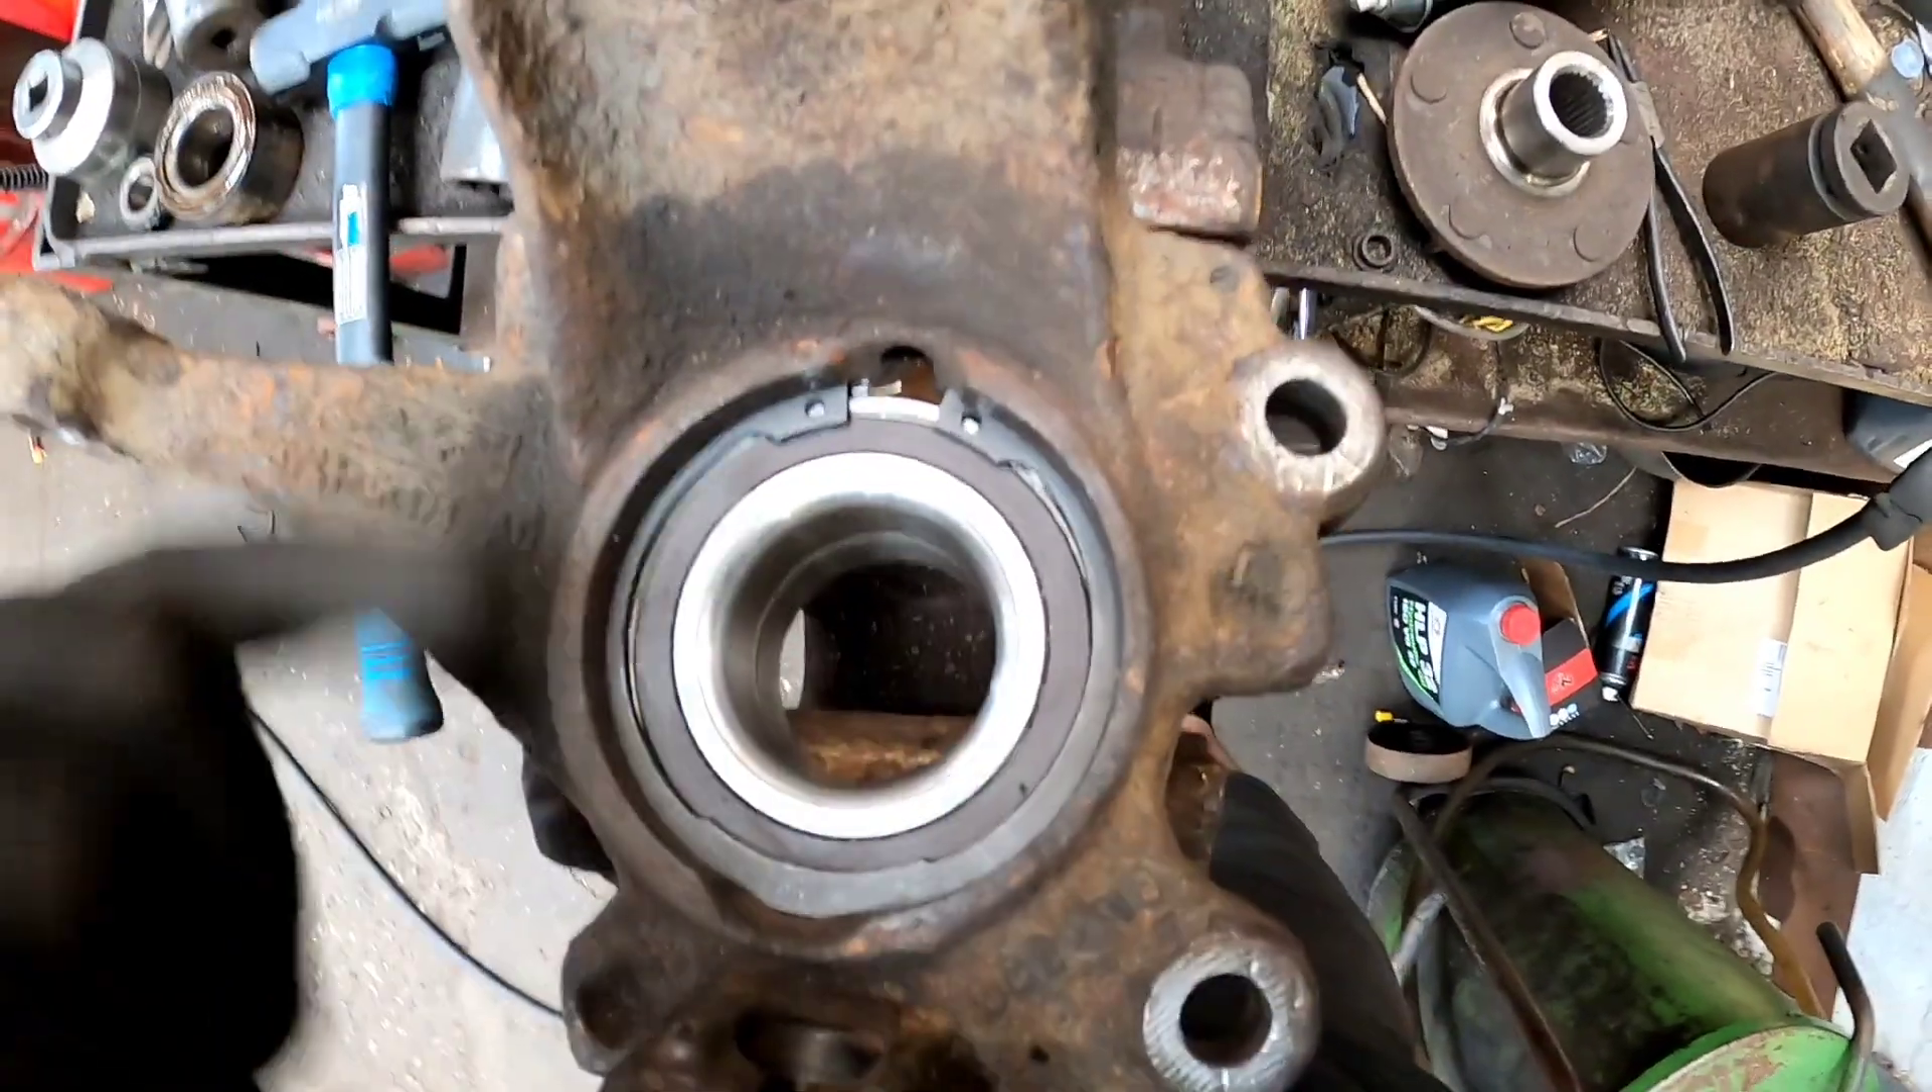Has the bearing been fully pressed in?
Yes.